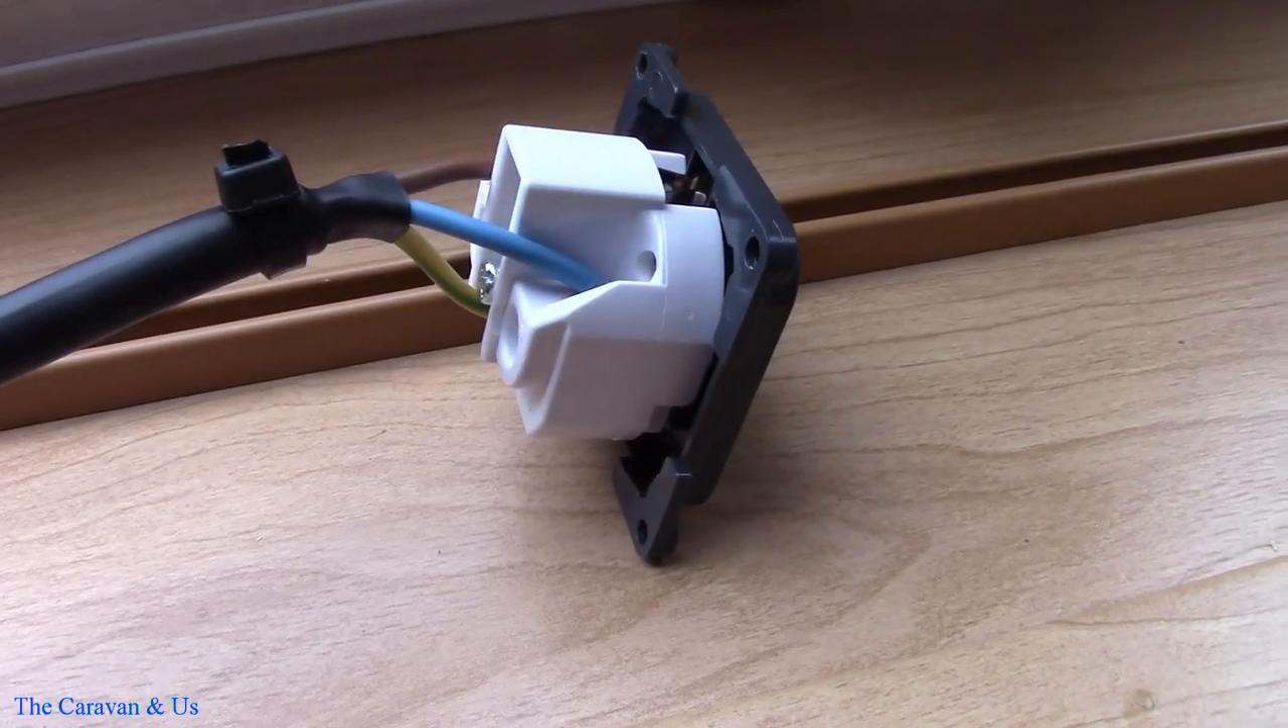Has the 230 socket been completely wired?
Yes.